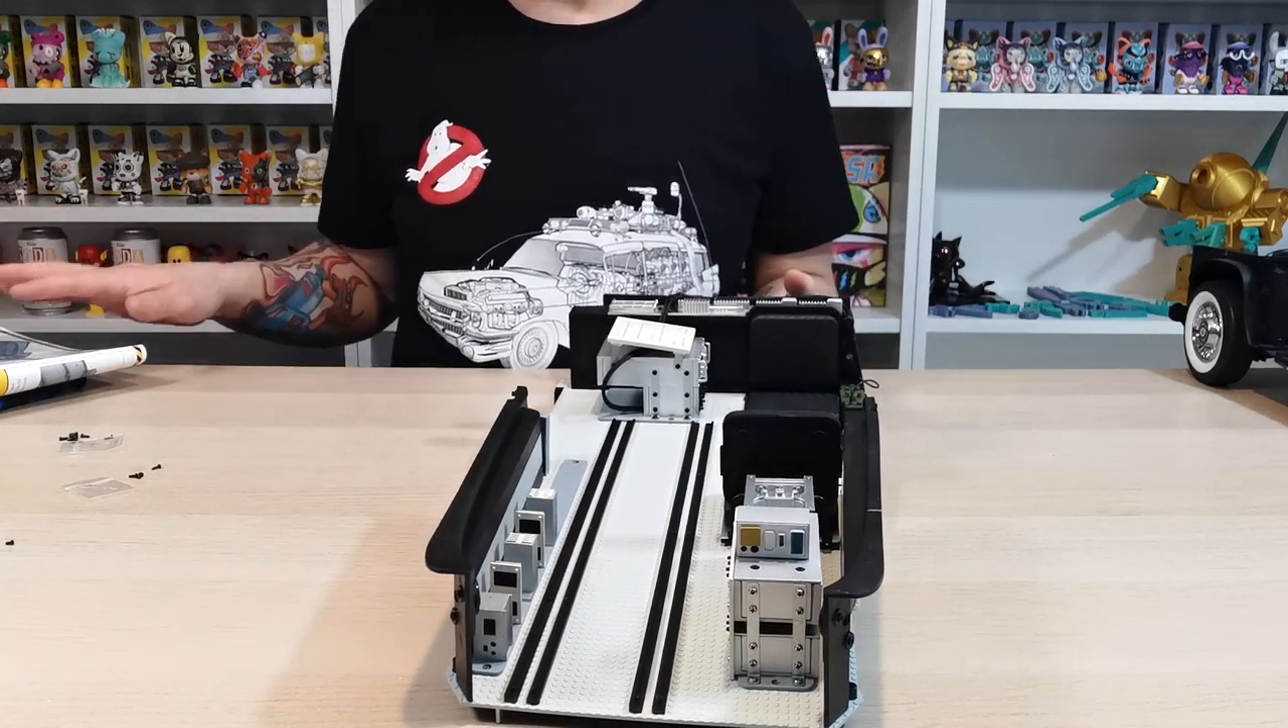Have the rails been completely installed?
Yes.